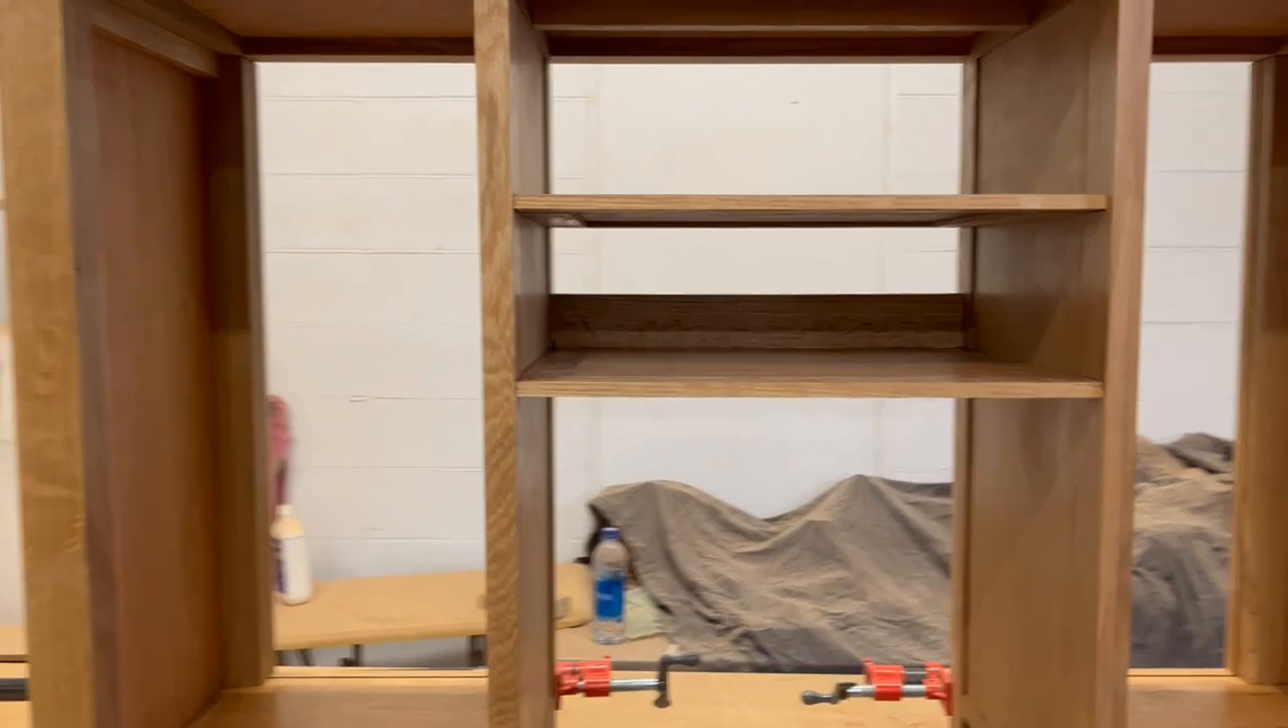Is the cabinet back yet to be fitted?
Yes.